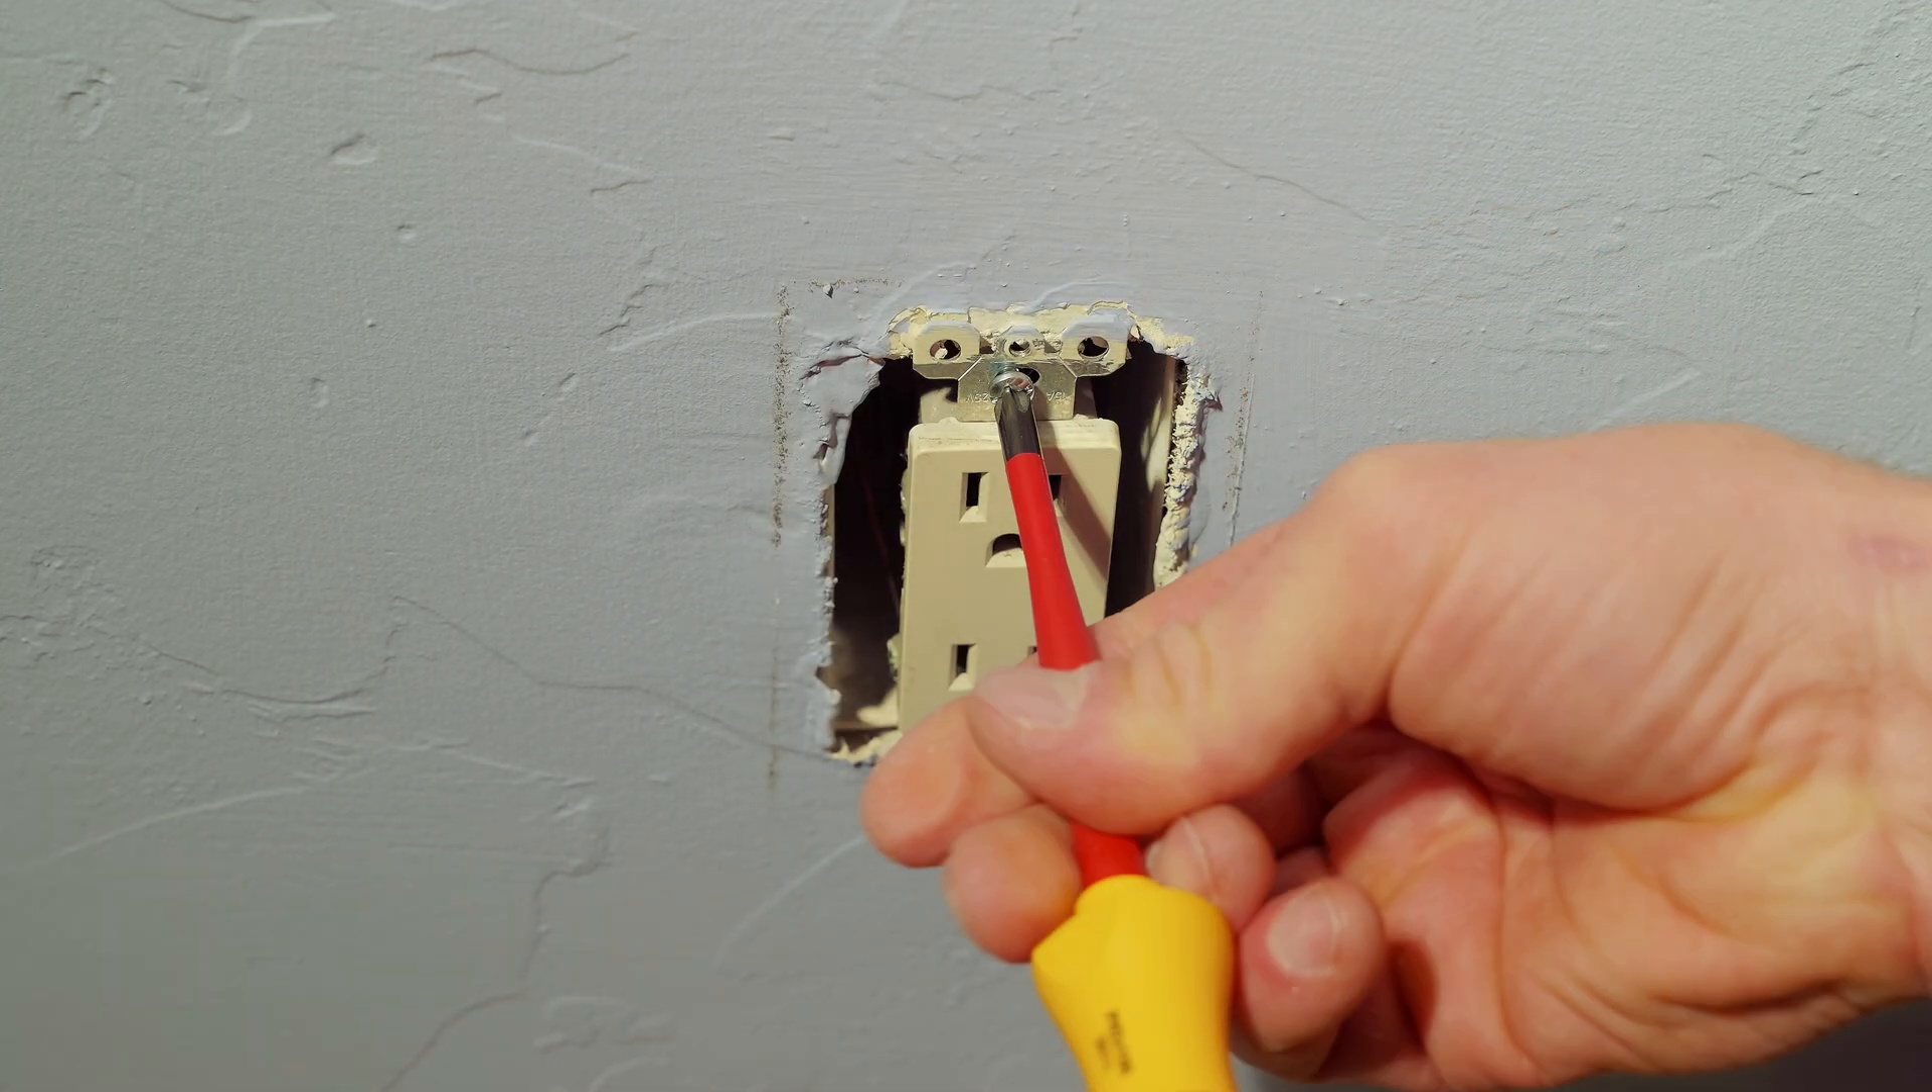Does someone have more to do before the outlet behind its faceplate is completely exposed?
No.